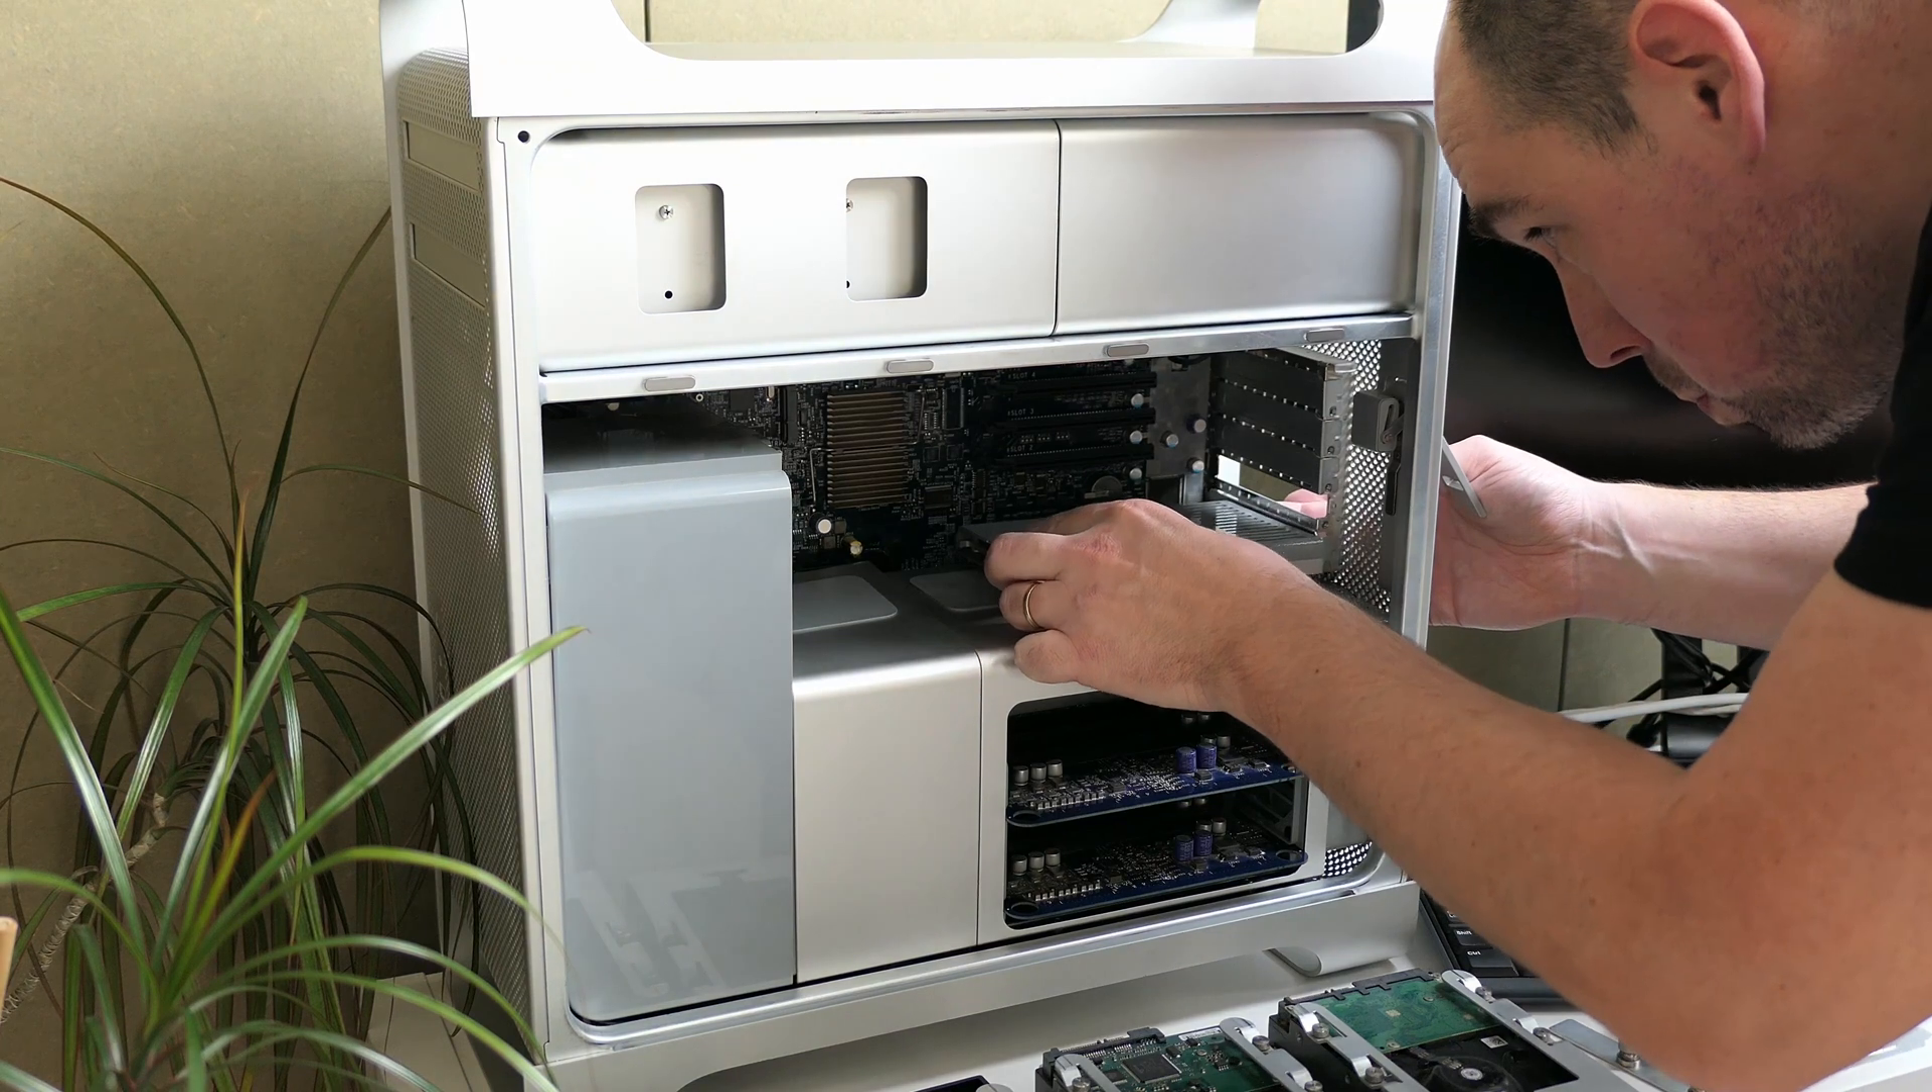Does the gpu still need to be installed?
Yes.